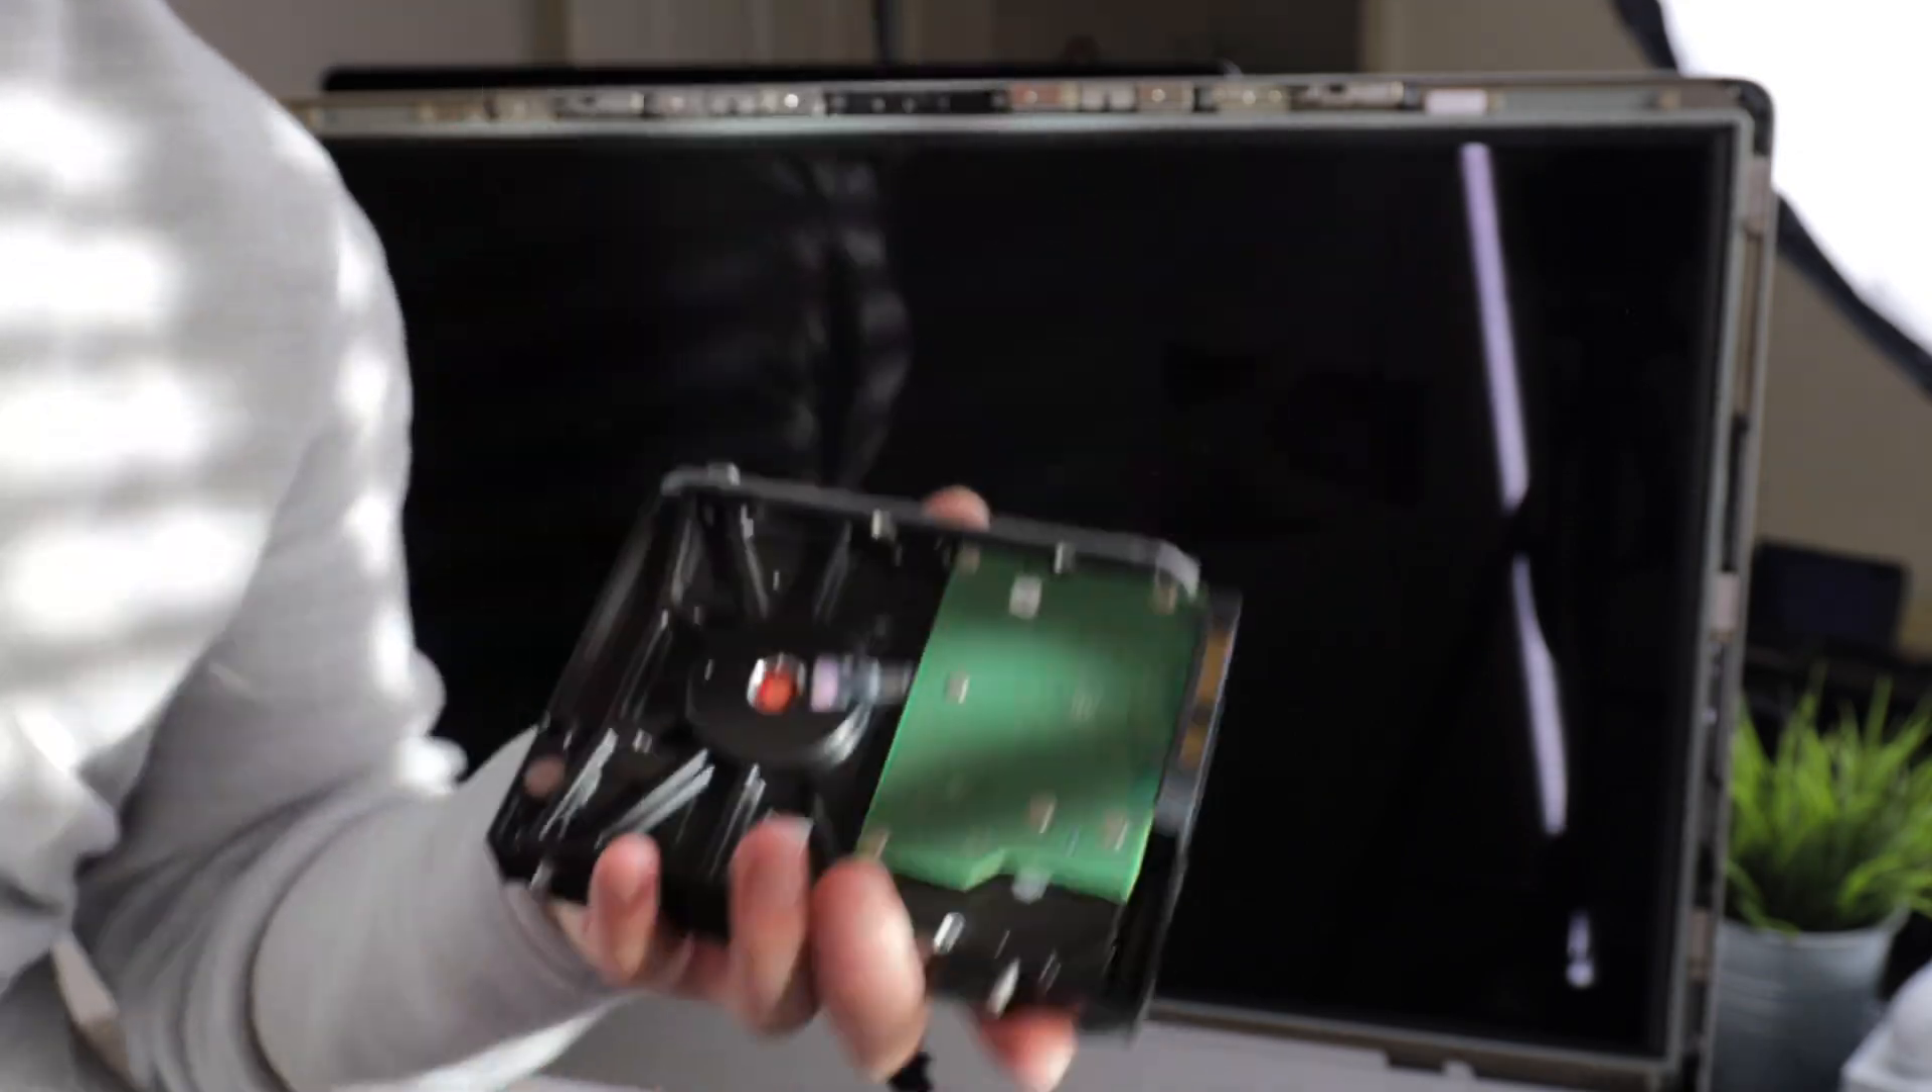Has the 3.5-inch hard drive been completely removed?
Yes.